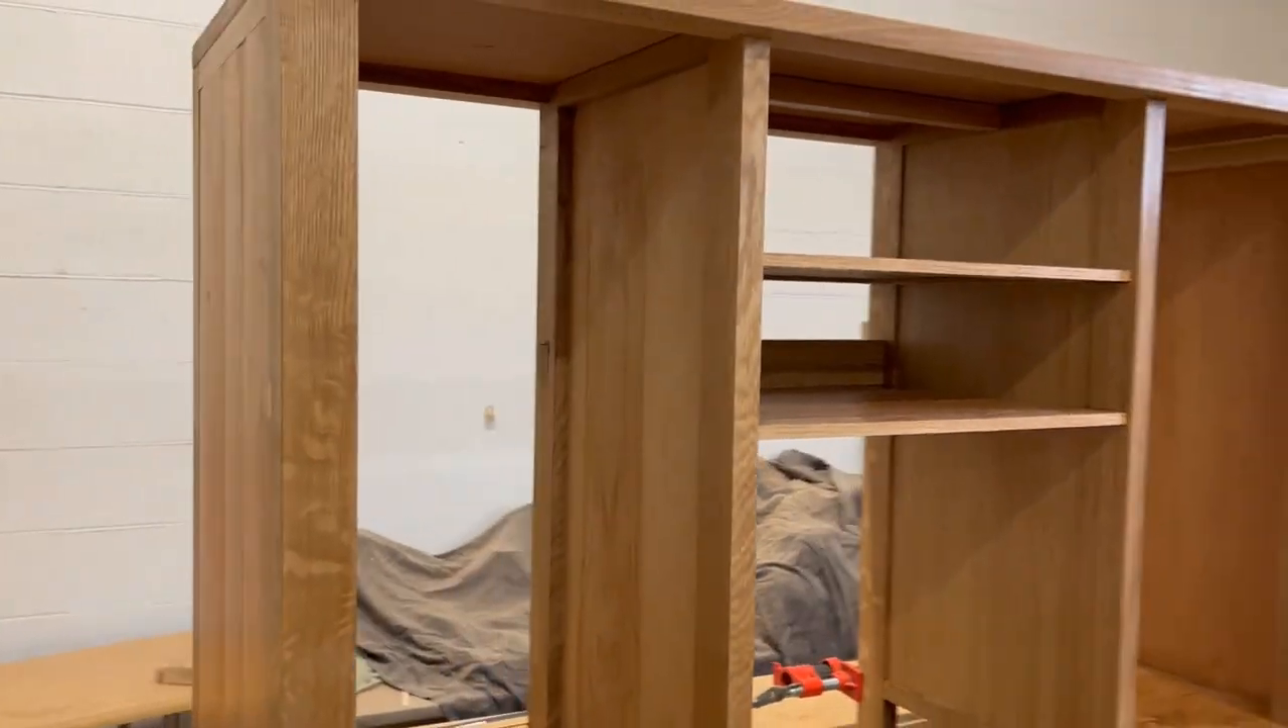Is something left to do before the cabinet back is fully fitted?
Yes.